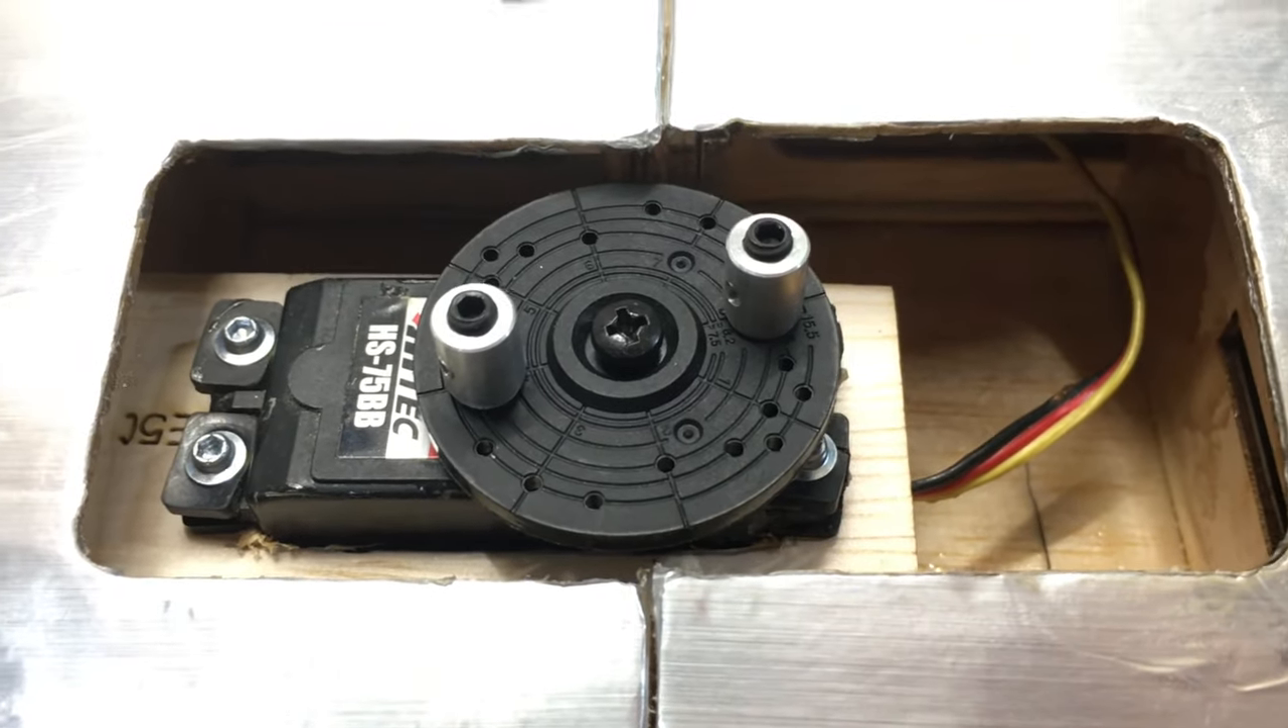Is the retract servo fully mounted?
Yes.